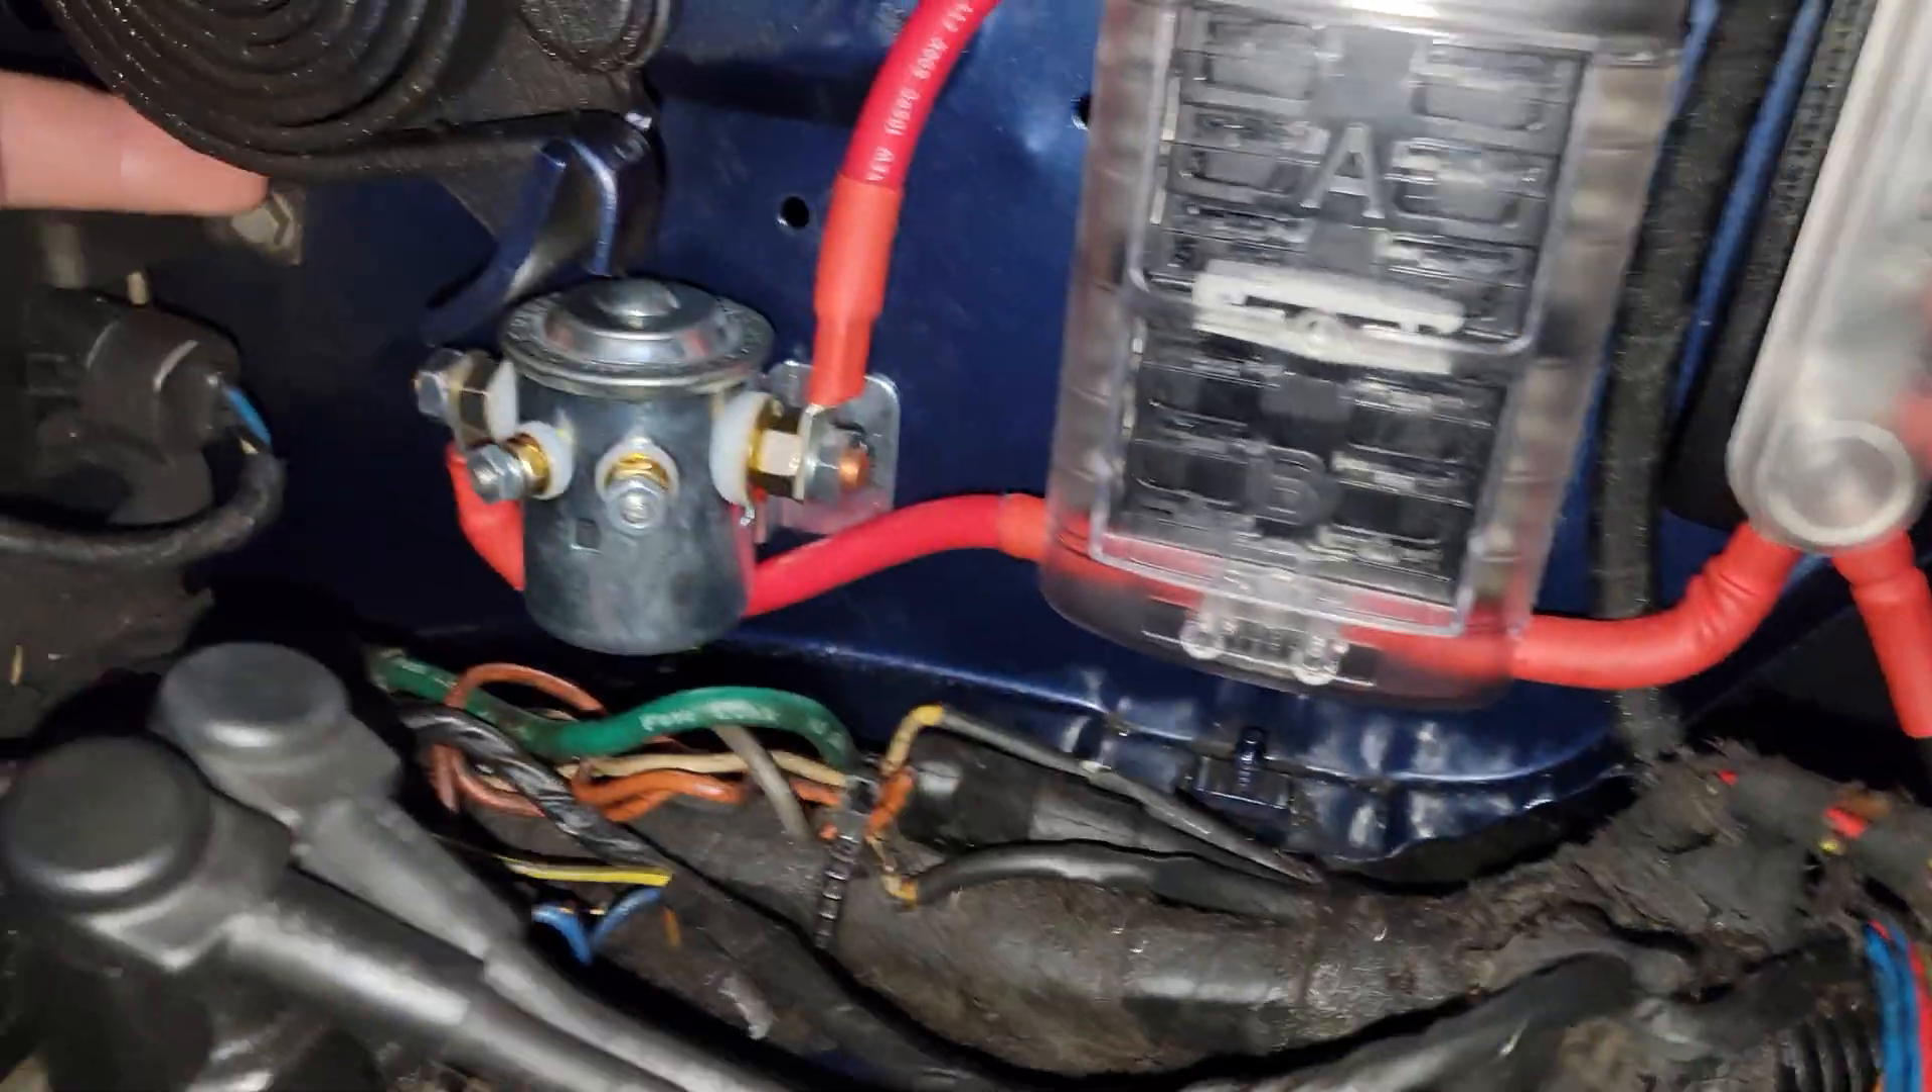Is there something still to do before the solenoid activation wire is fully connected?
Yes.